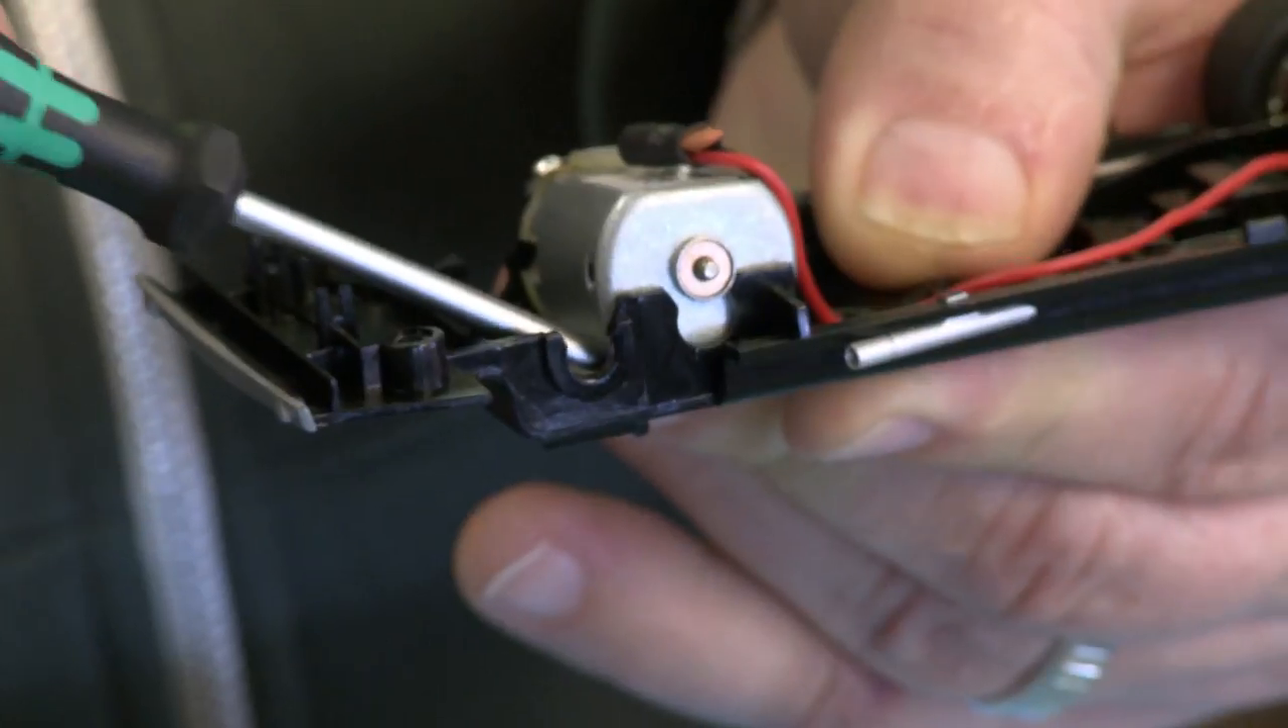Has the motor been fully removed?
No.